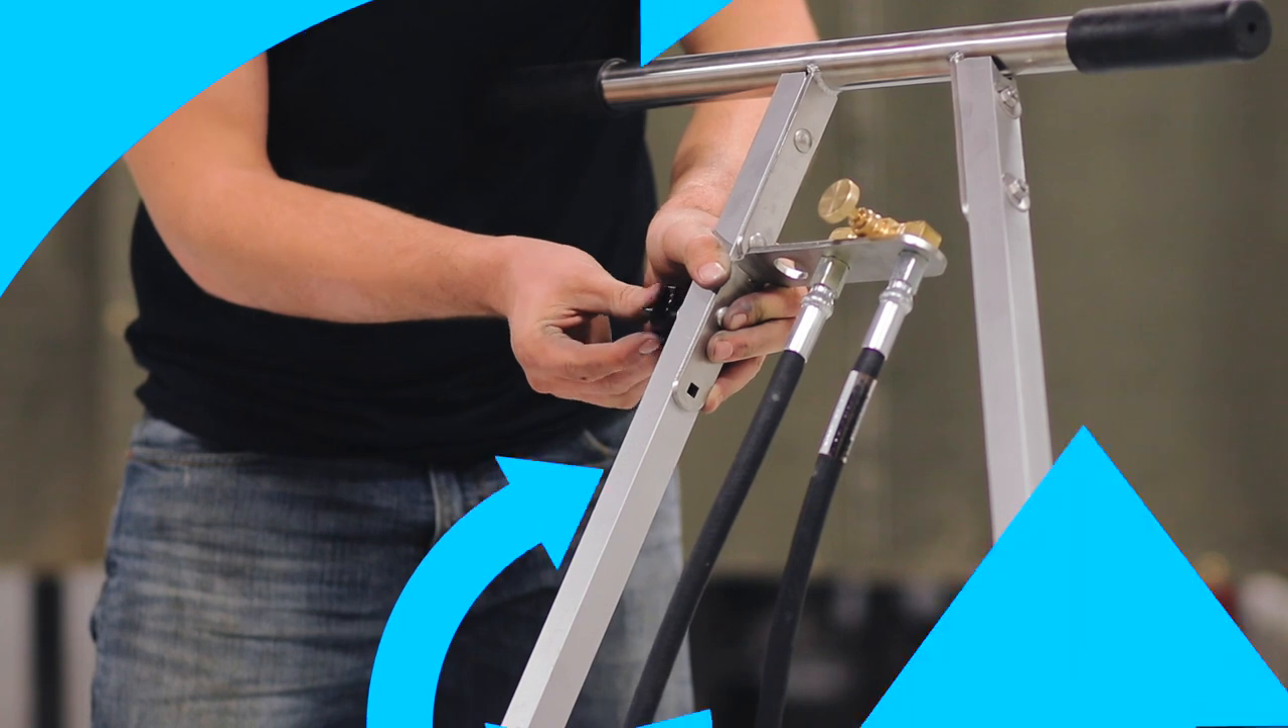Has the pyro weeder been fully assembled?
No.